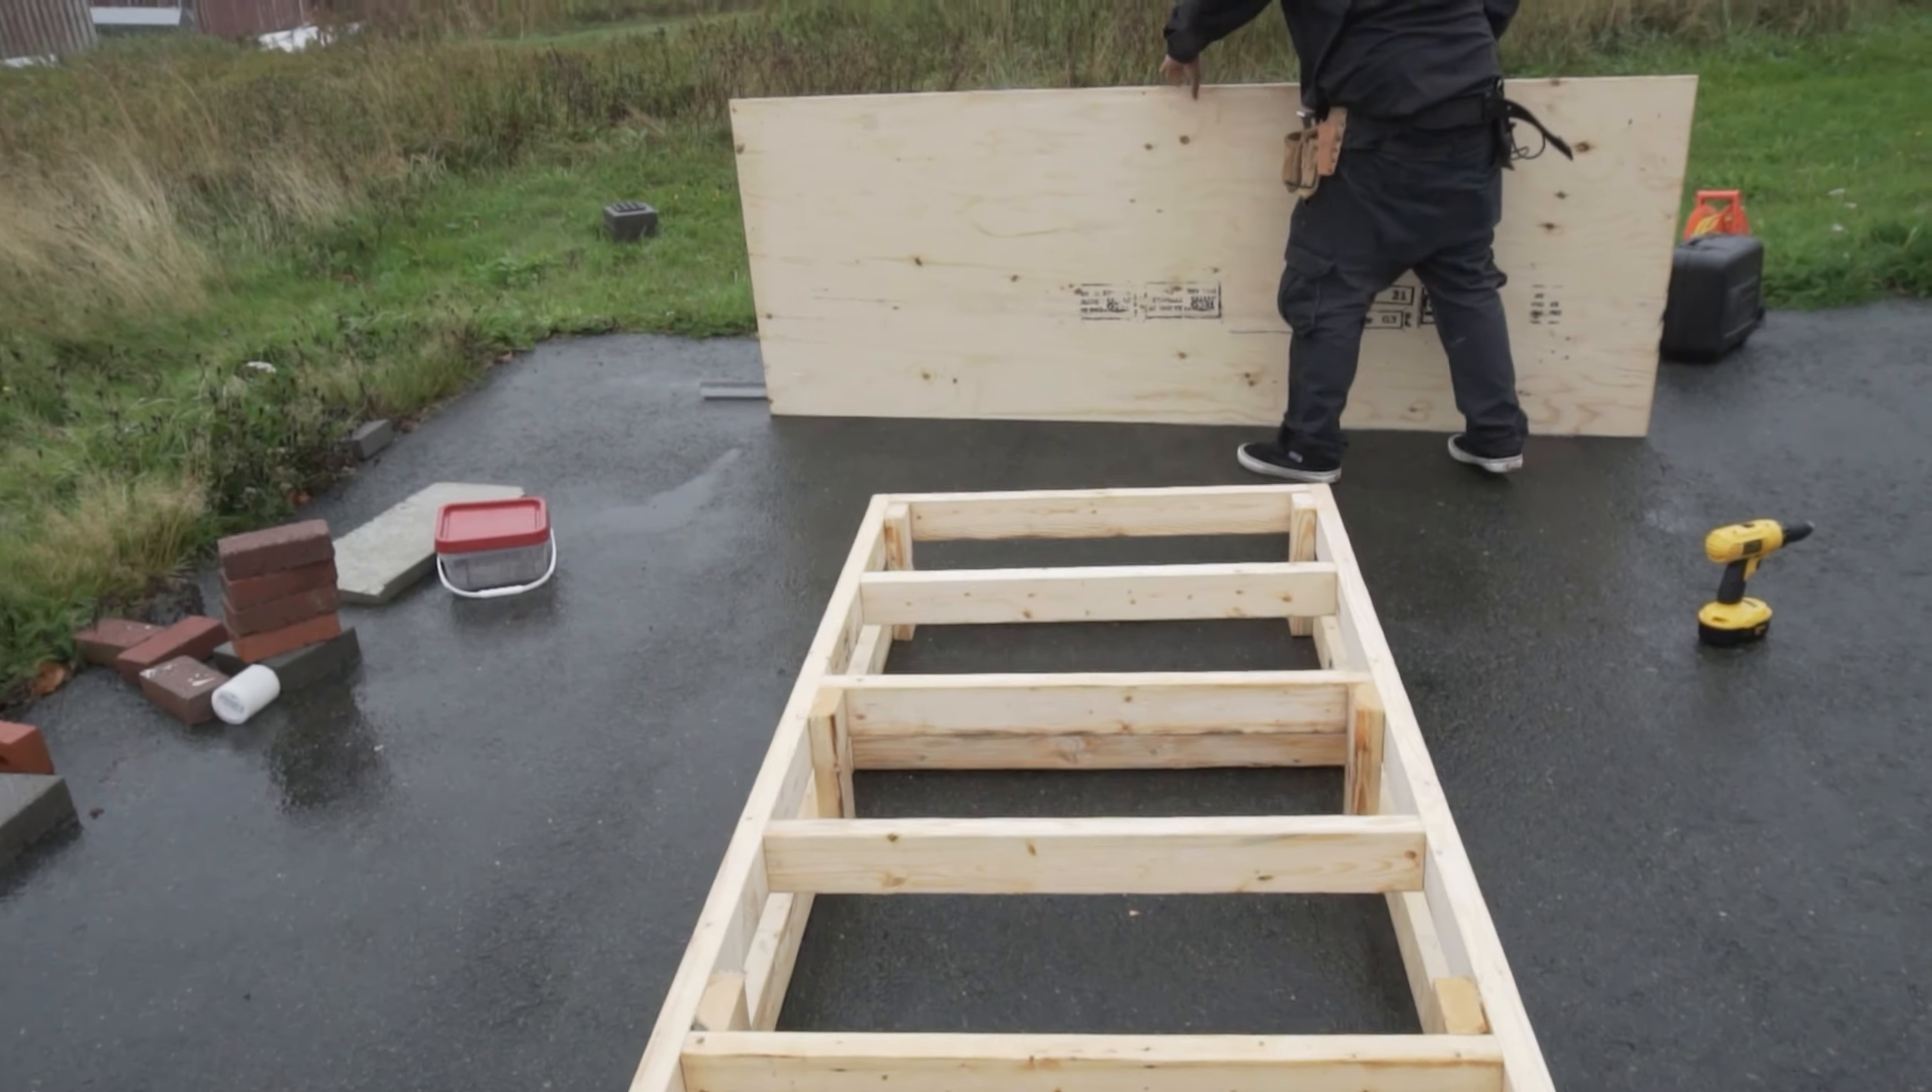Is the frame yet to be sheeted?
Yes.